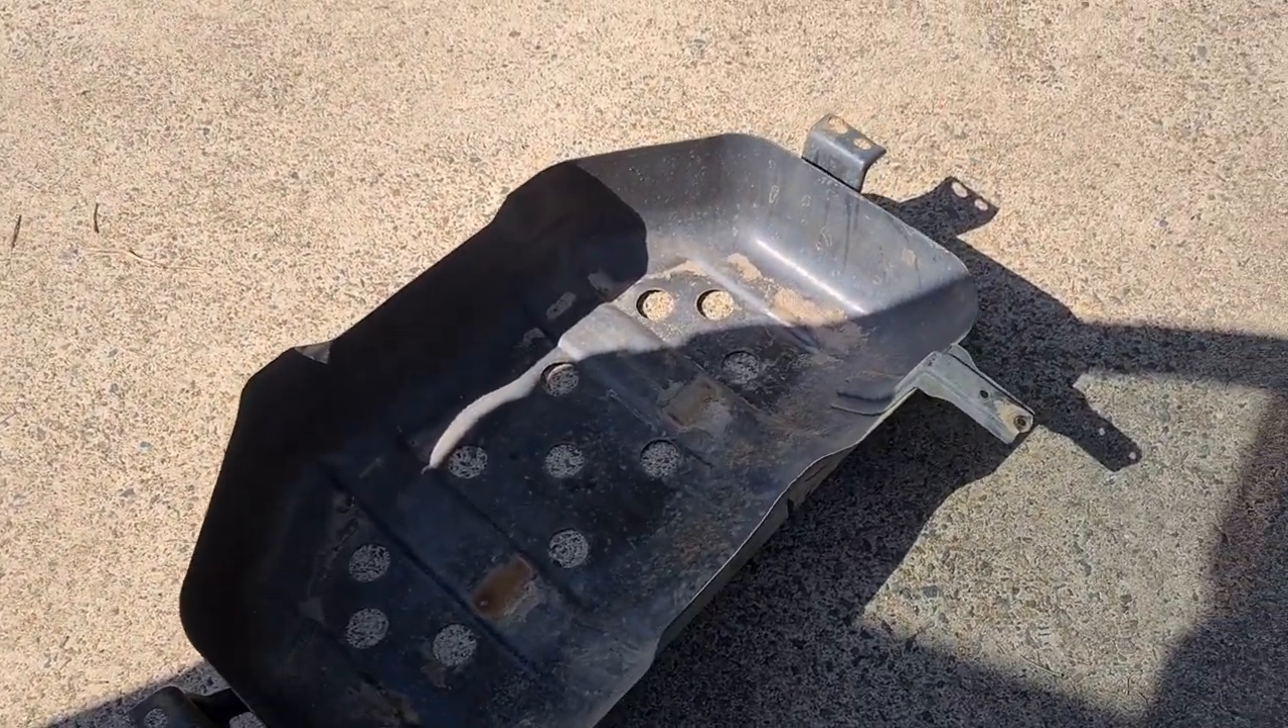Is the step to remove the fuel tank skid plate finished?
Yes.